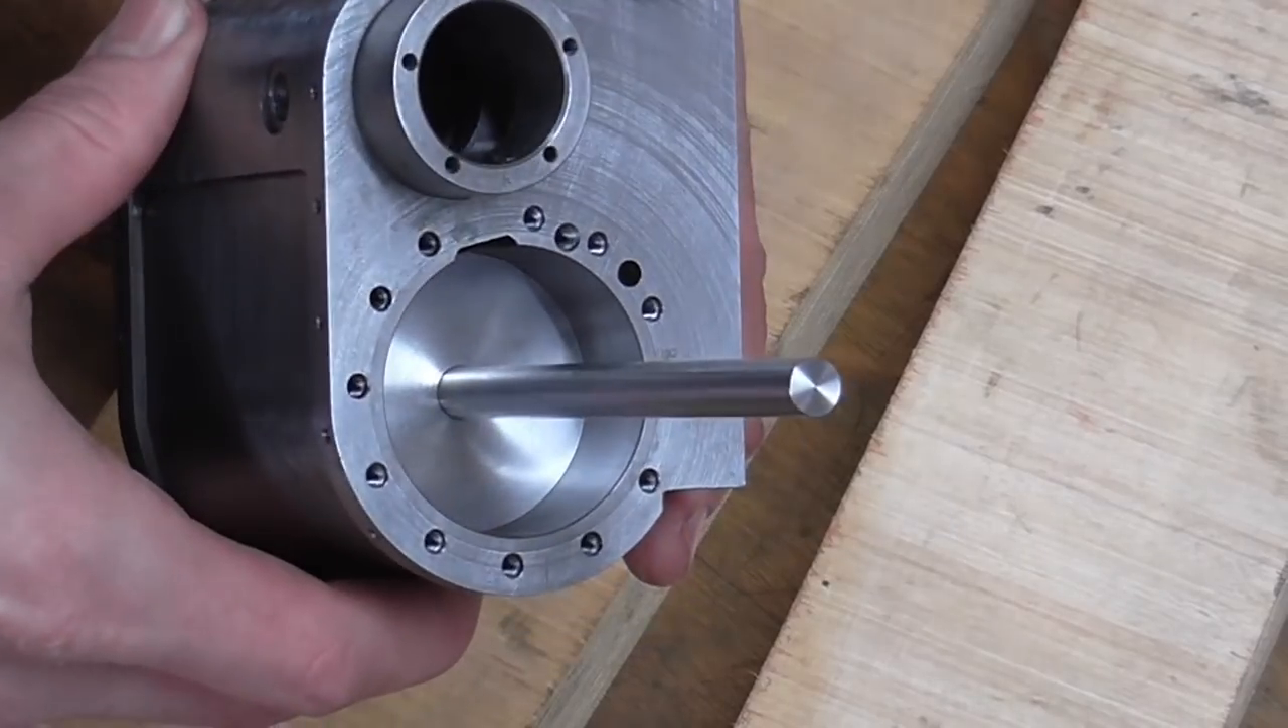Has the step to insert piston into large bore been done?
Yes.